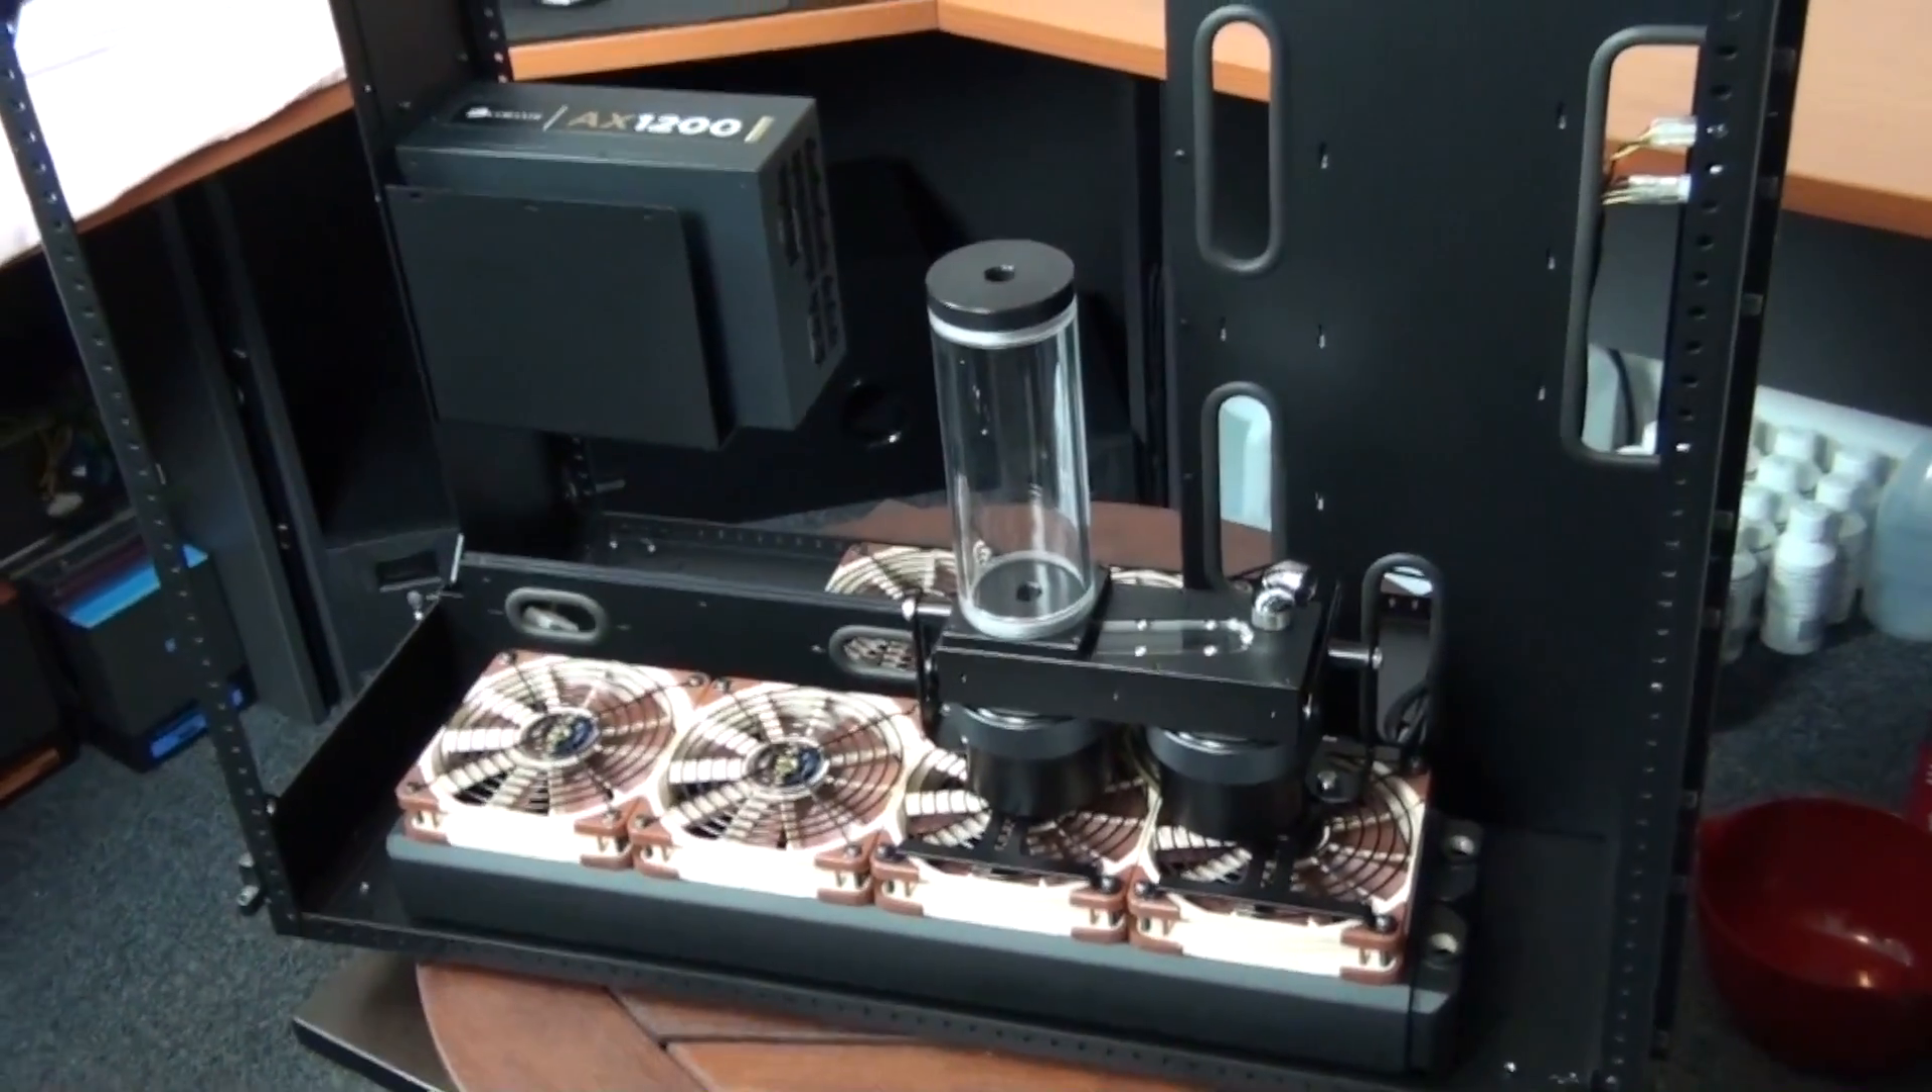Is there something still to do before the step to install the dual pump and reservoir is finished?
No.